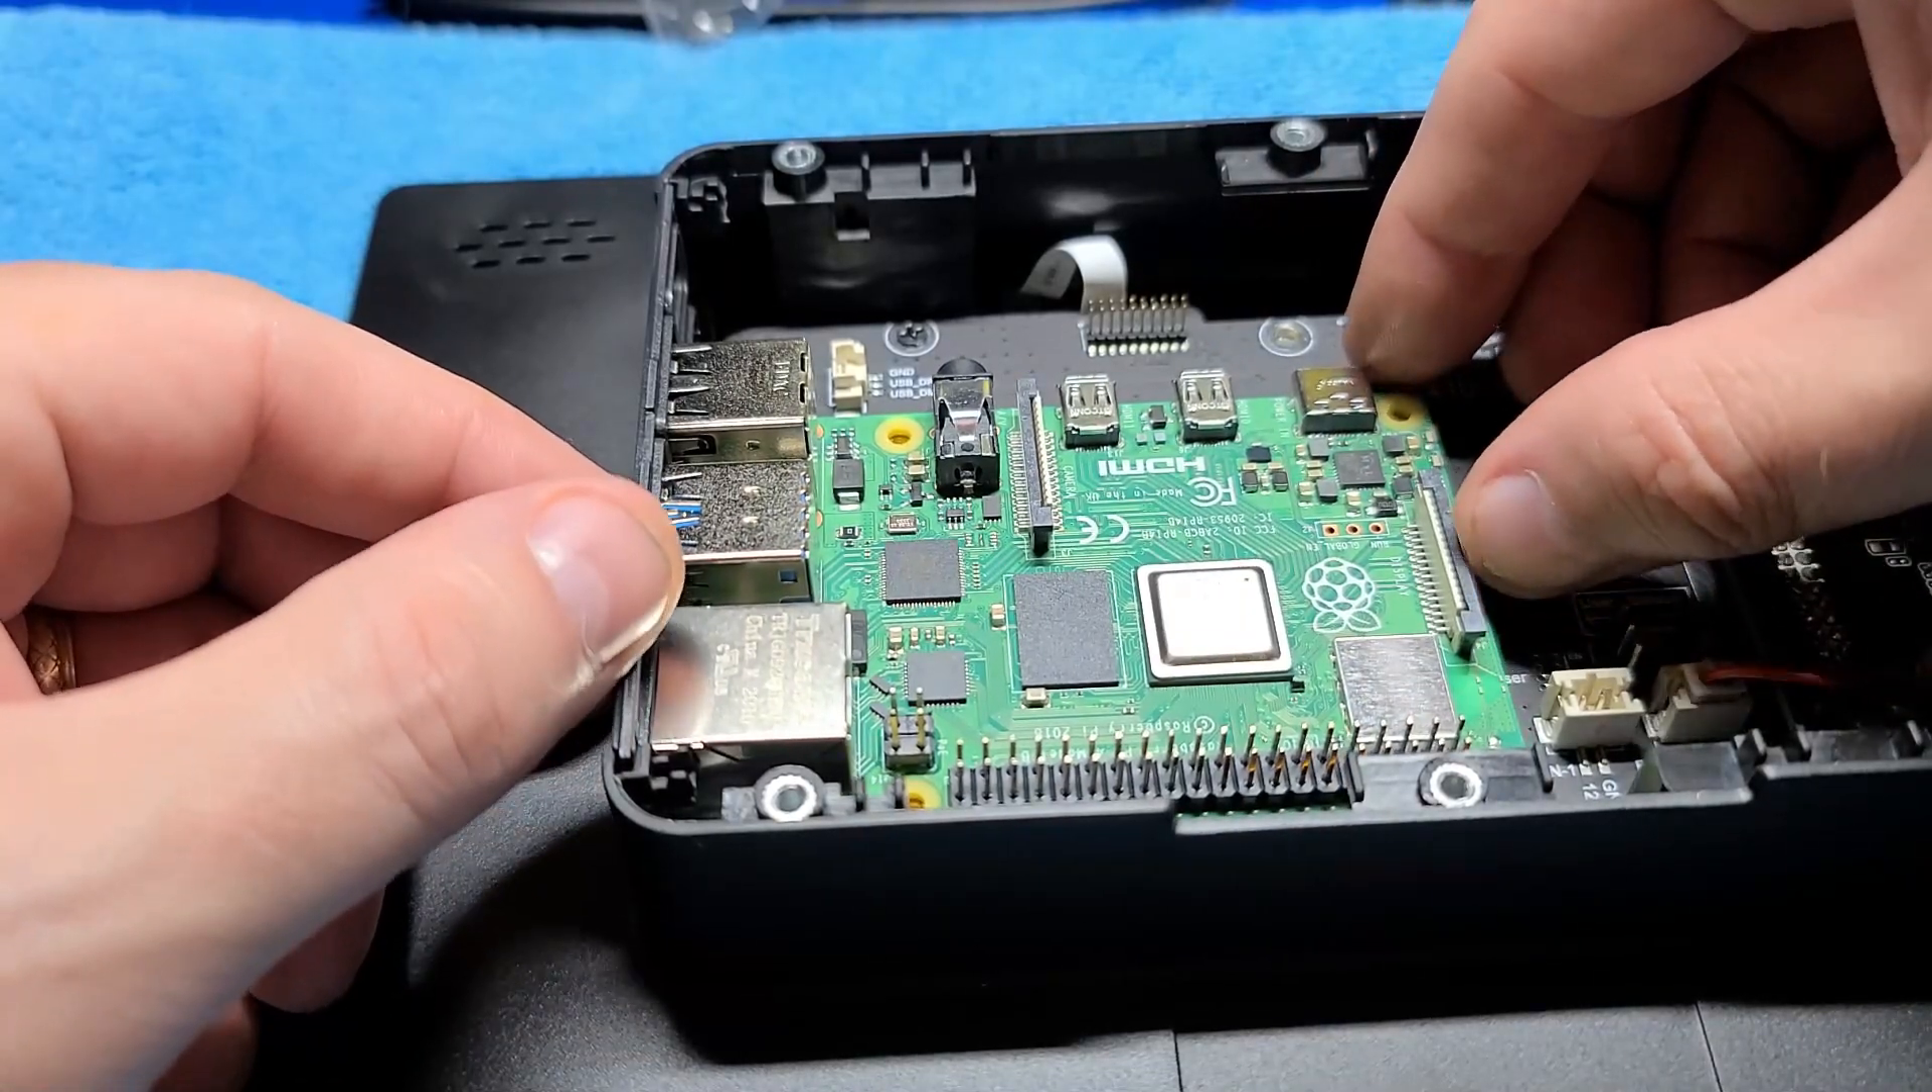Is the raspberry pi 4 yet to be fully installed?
Yes.